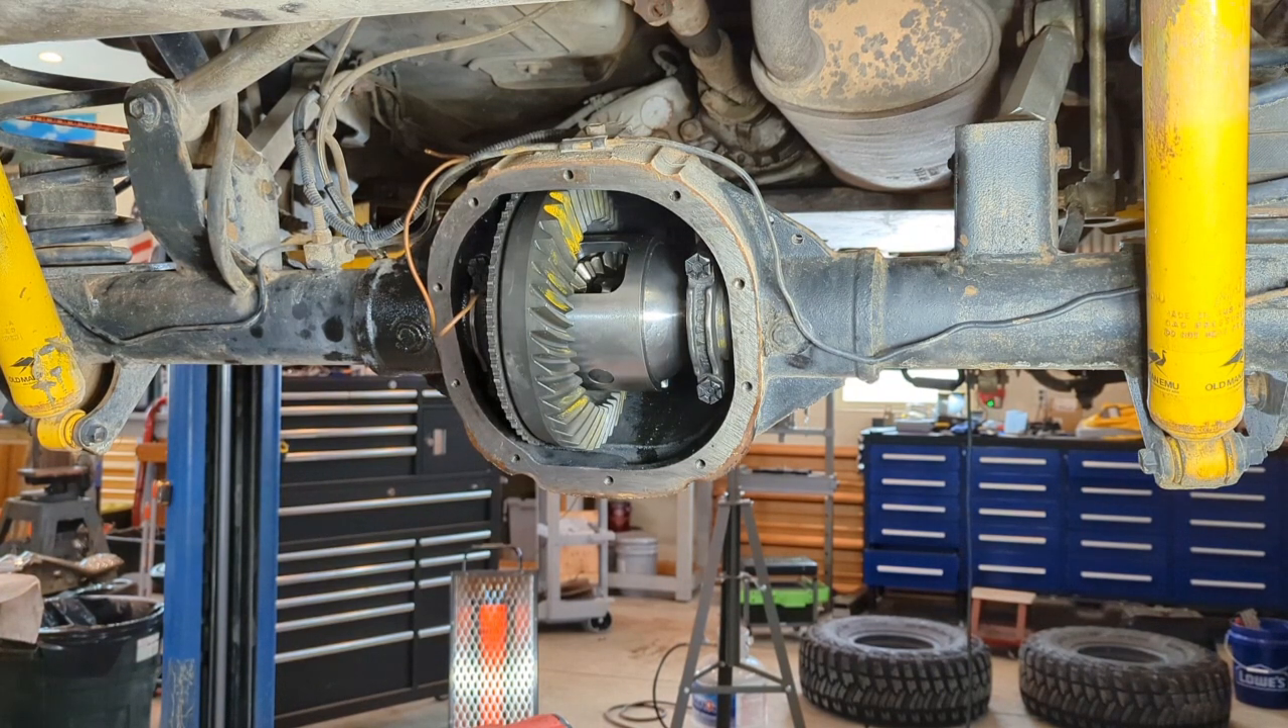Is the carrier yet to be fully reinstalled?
No.